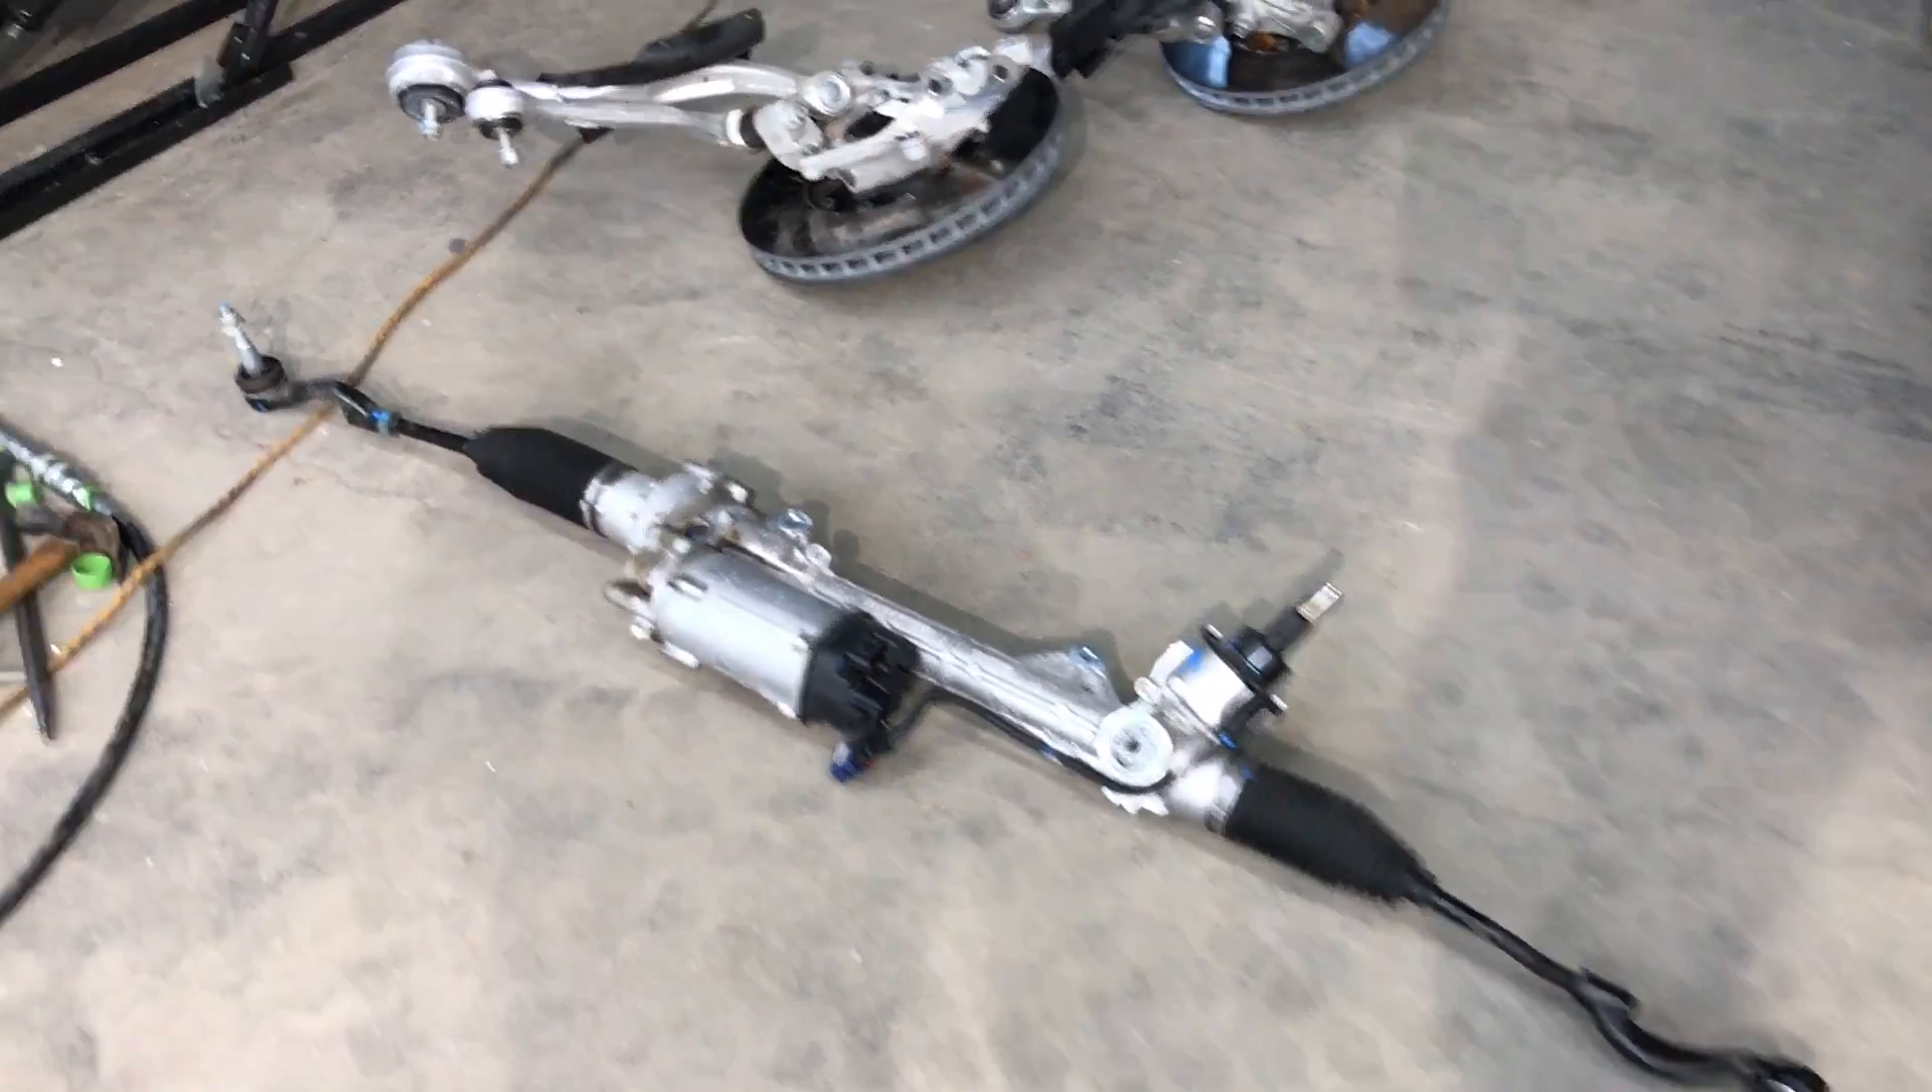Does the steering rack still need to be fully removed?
No.